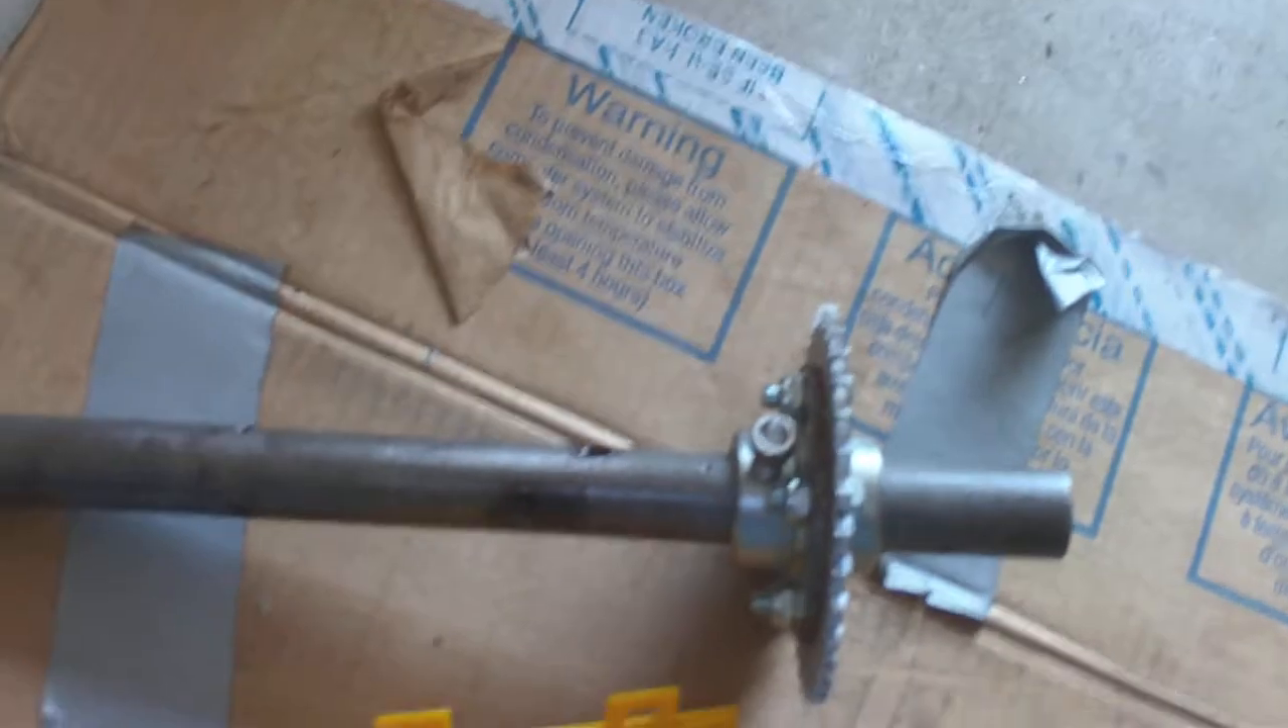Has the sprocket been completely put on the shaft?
Yes.